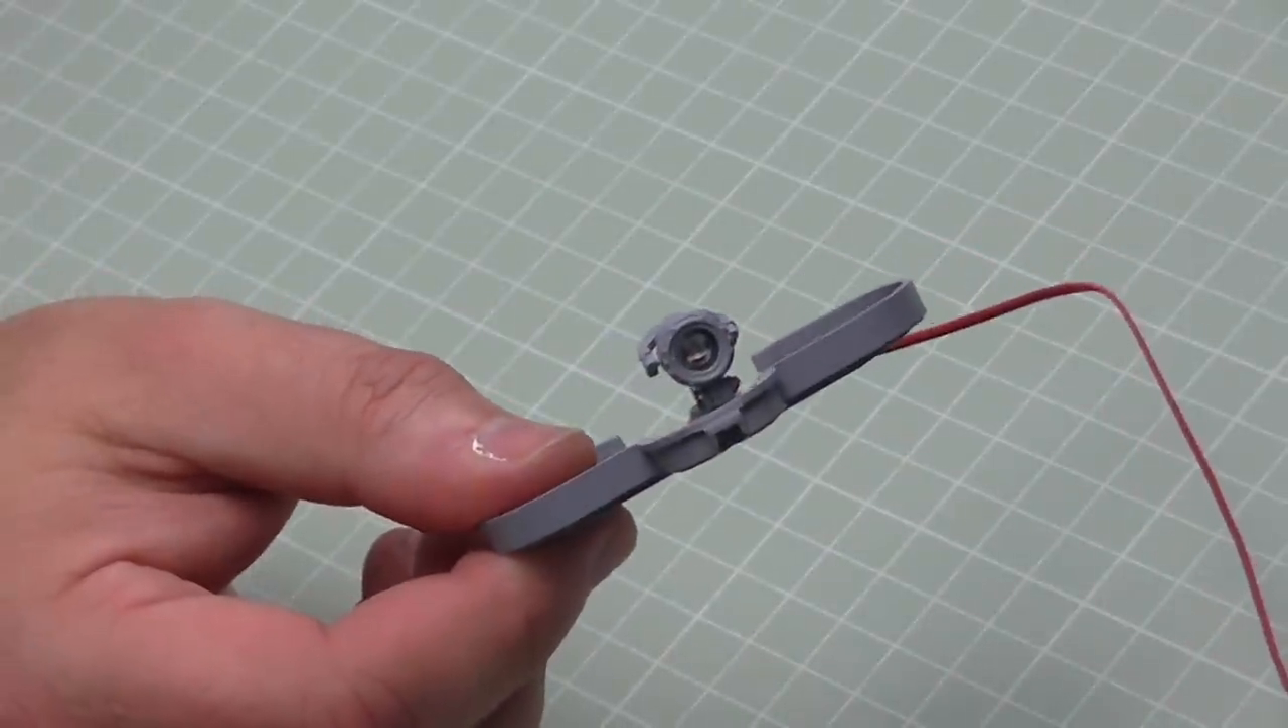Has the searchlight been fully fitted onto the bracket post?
Yes.